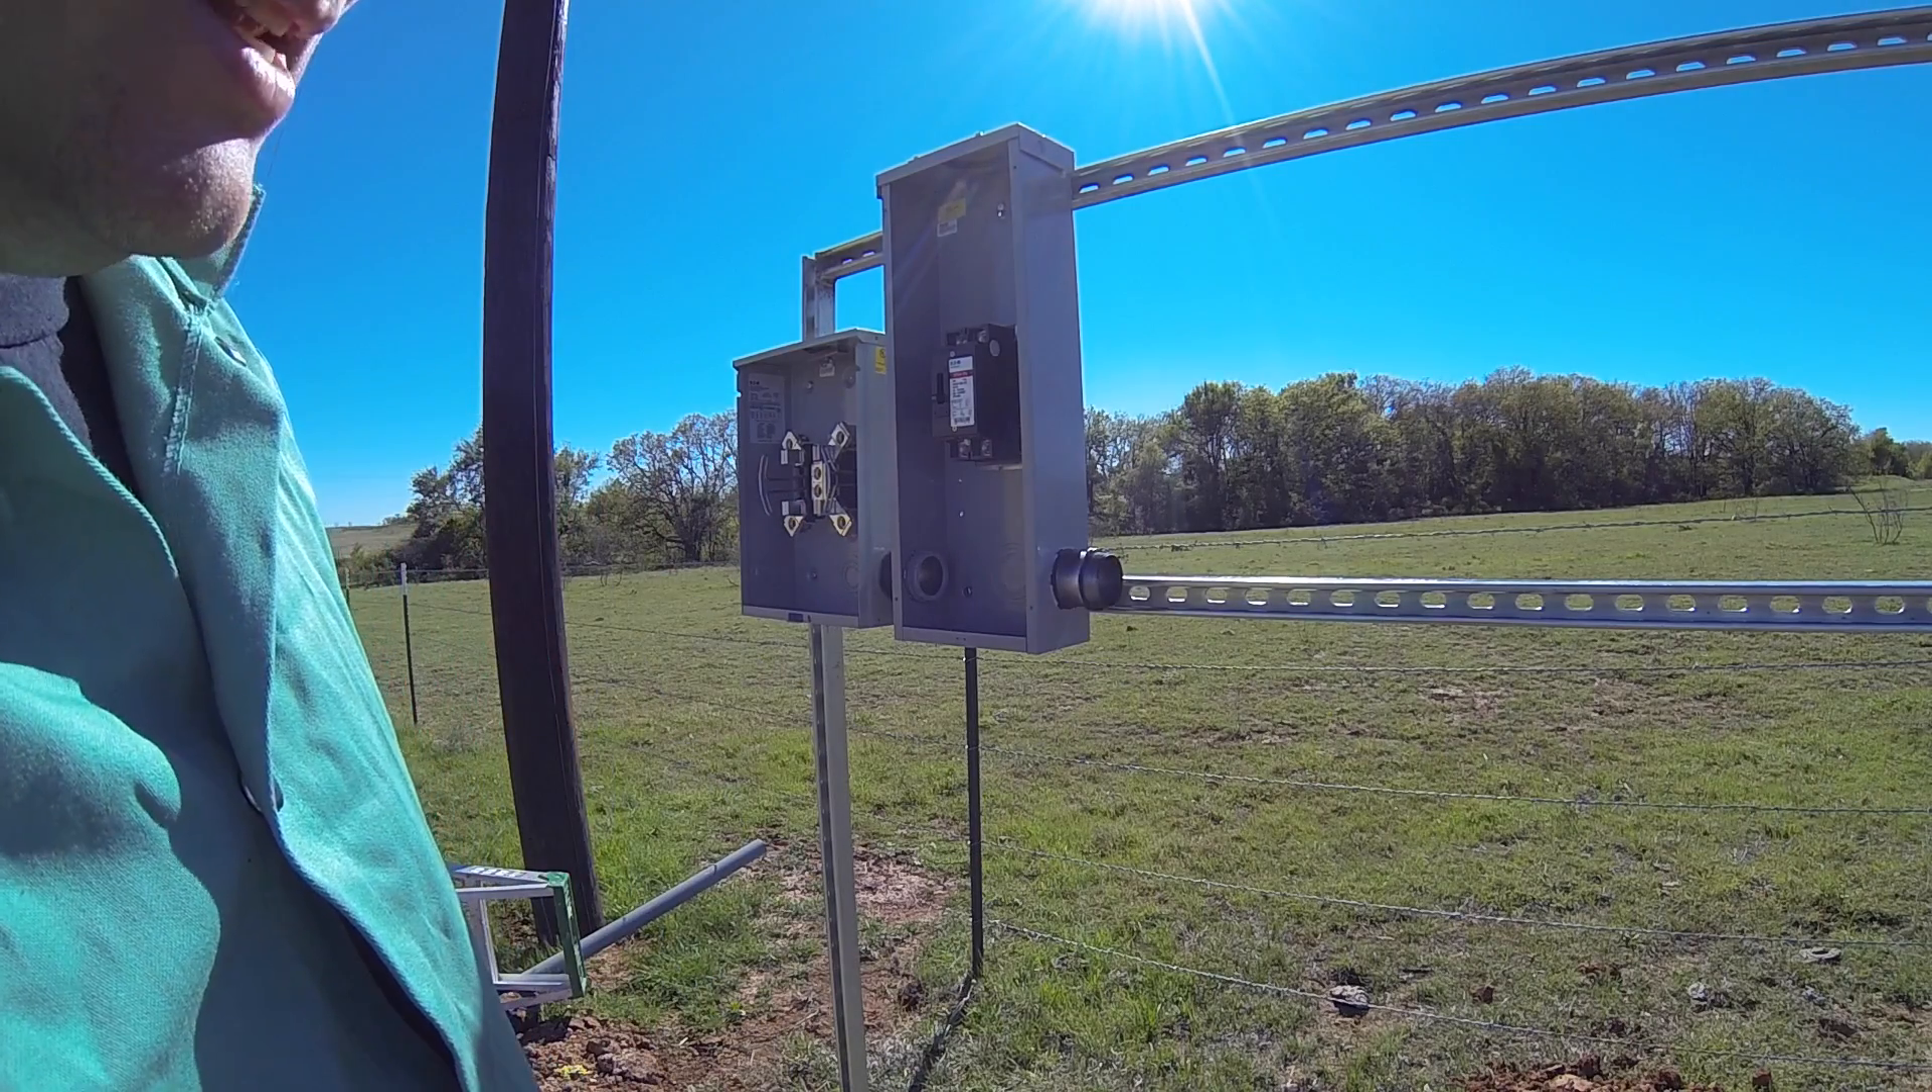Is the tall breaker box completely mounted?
Yes.